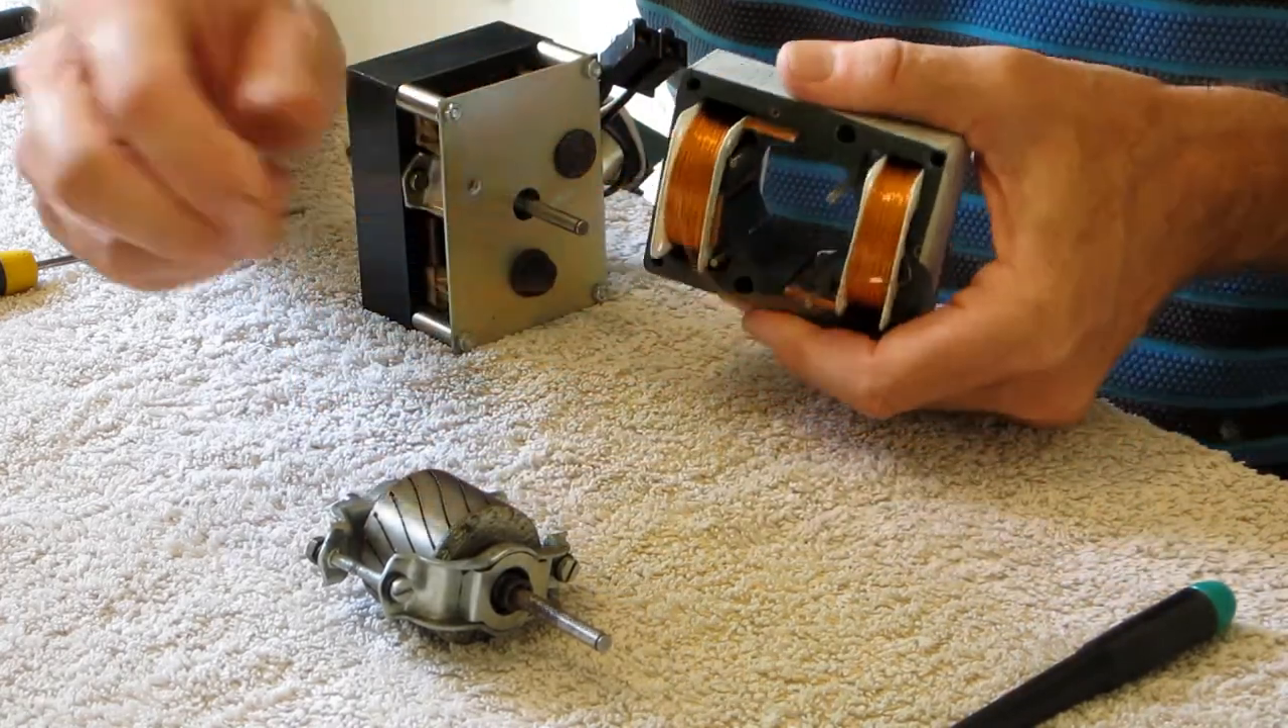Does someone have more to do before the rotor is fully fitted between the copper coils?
Yes.